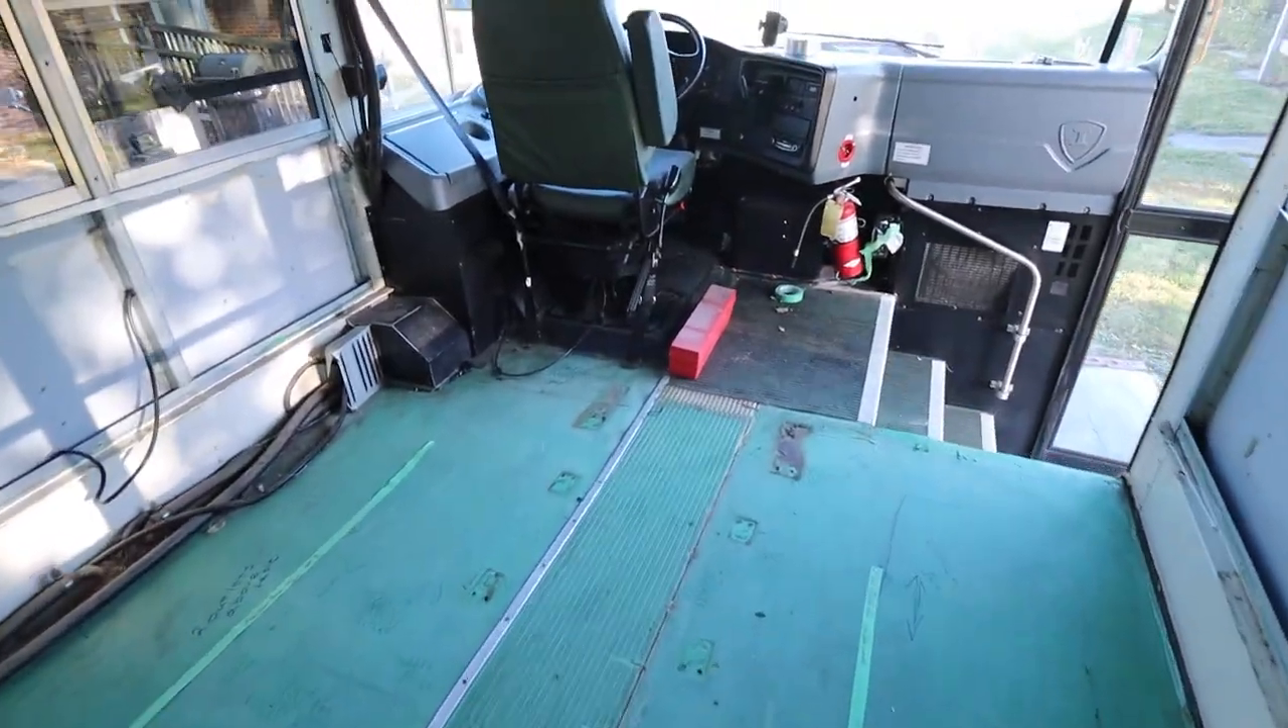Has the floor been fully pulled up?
No.